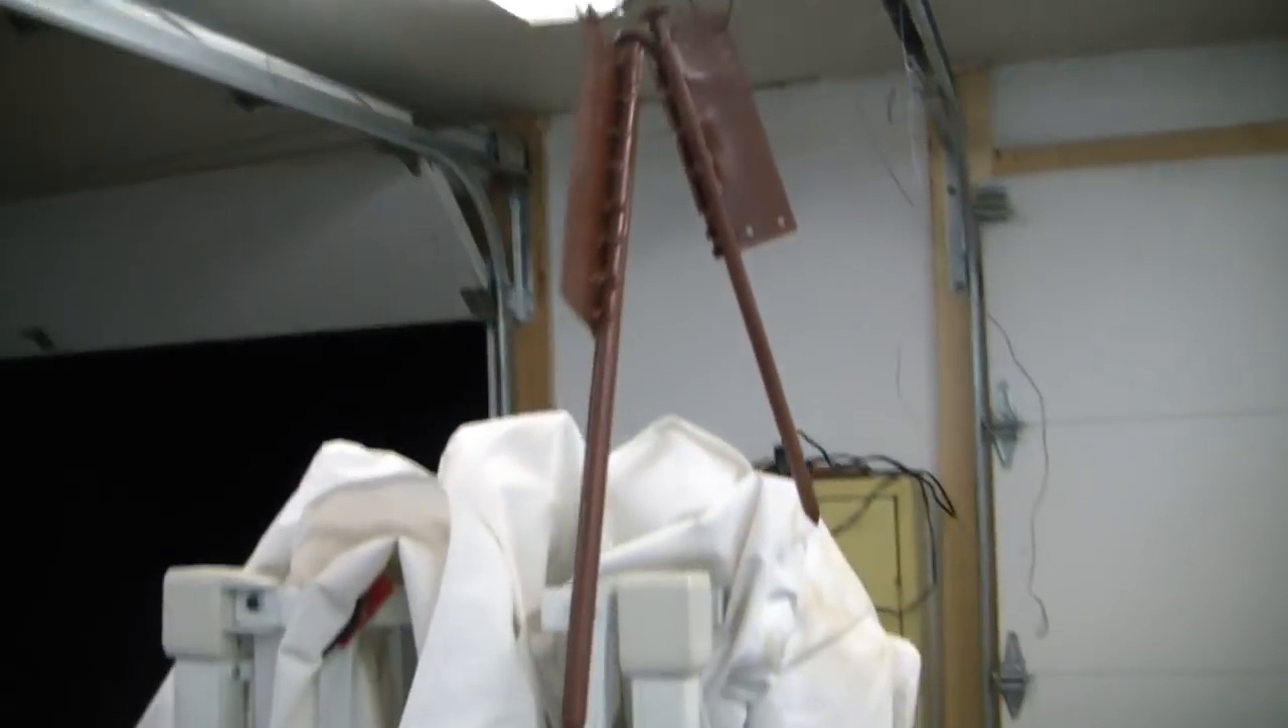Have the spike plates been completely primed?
Yes.